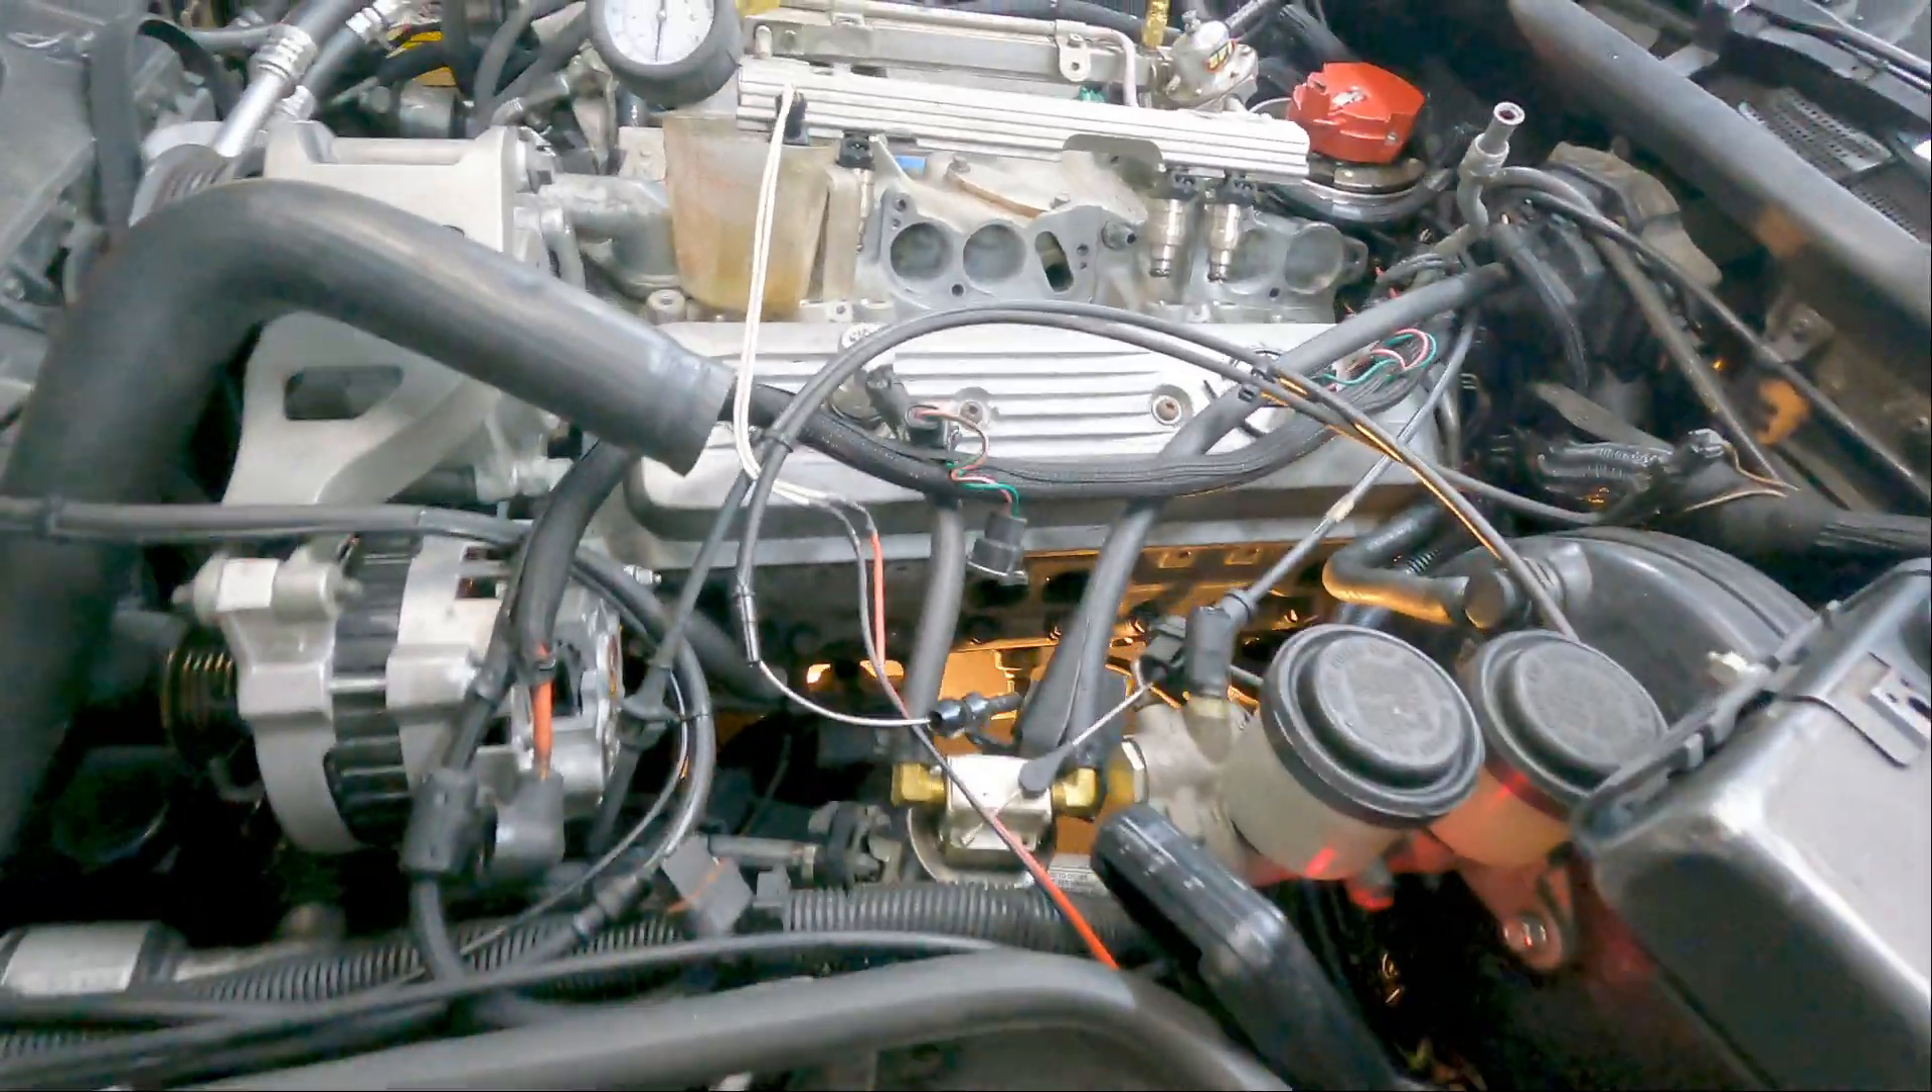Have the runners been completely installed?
No.